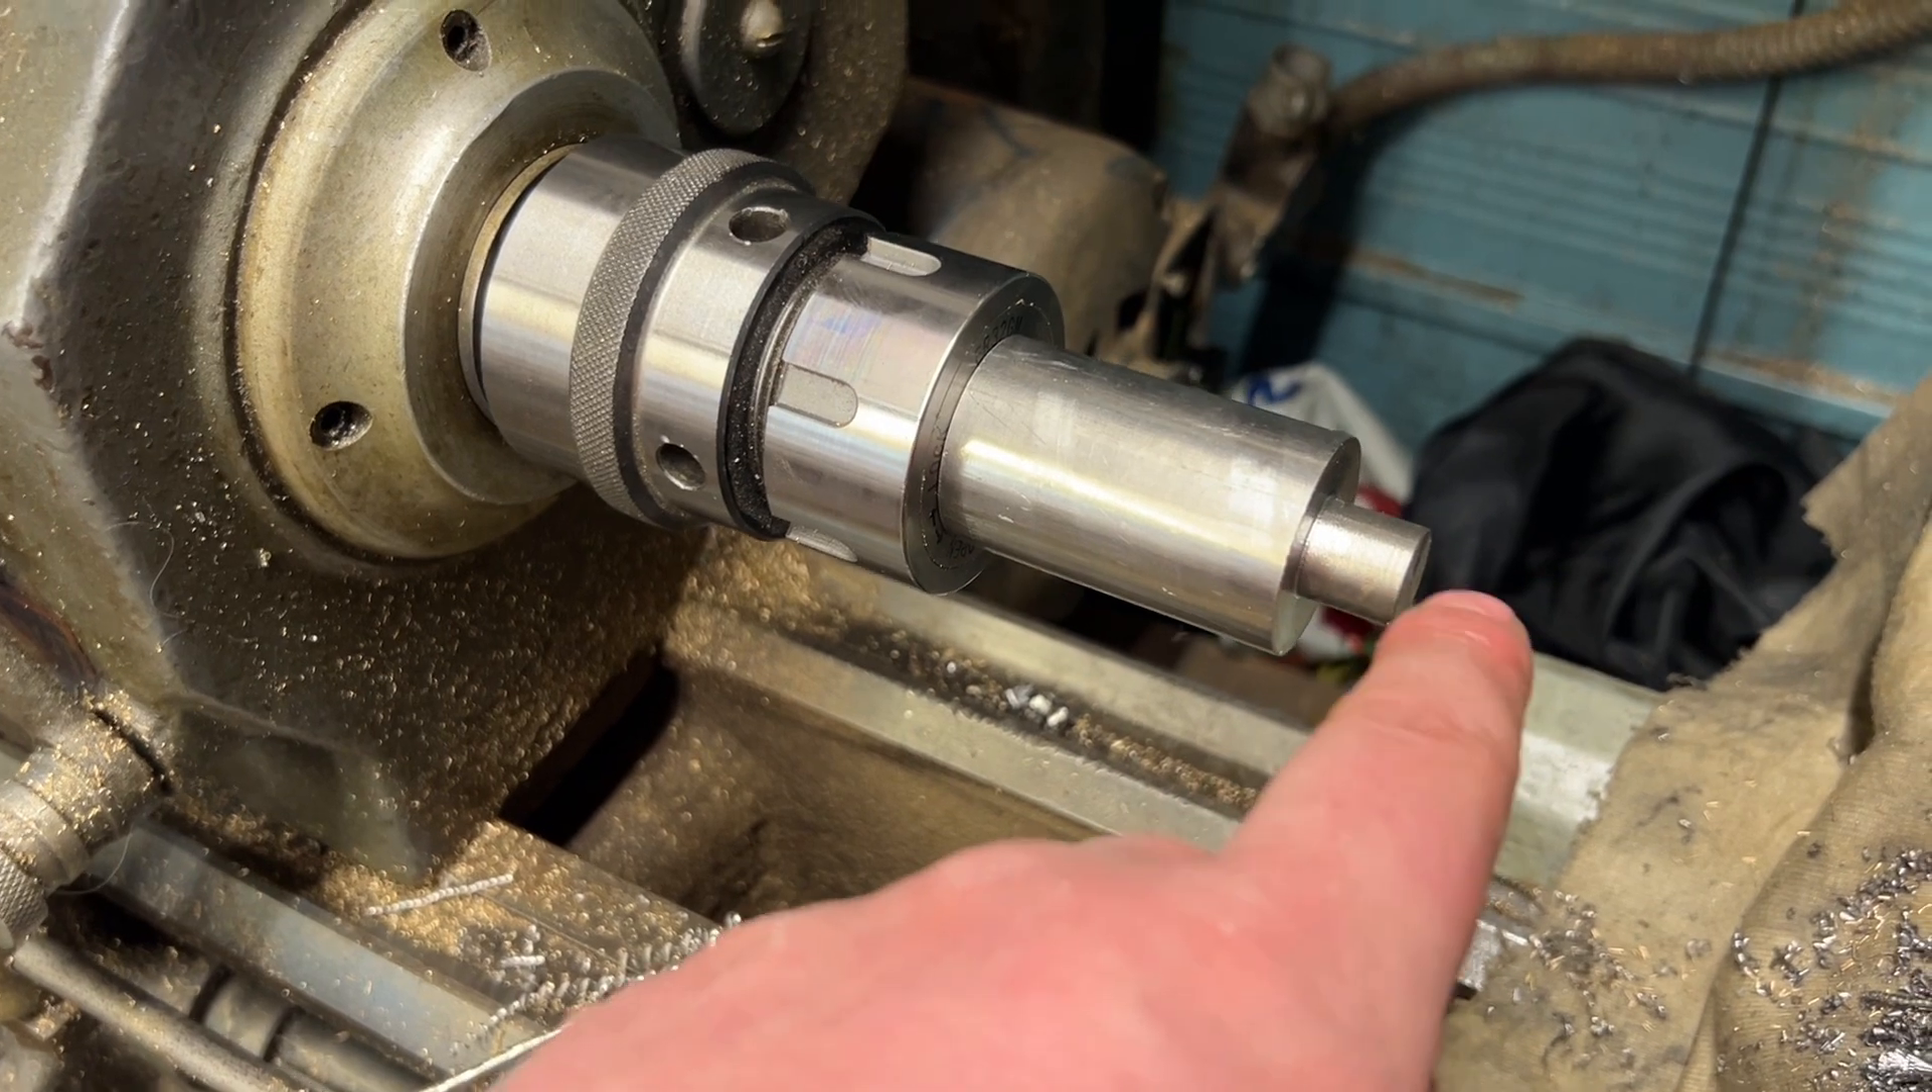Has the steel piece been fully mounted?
Yes.